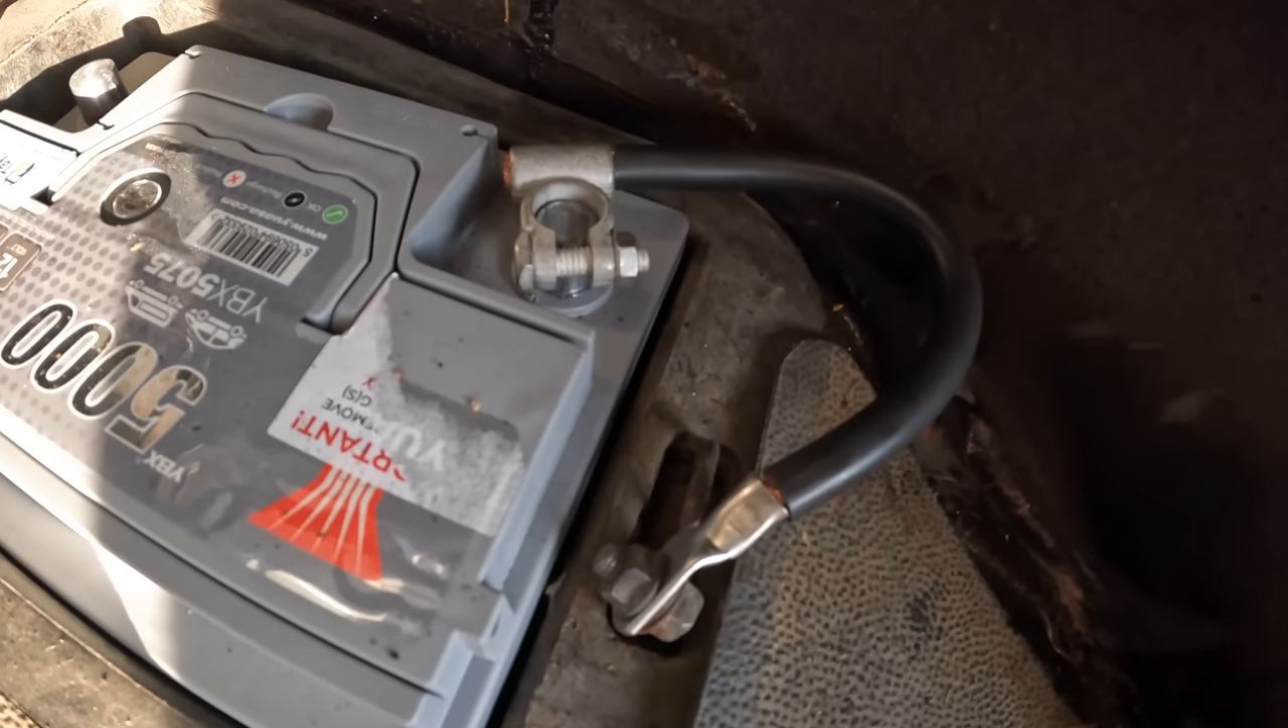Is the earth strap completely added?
Yes.